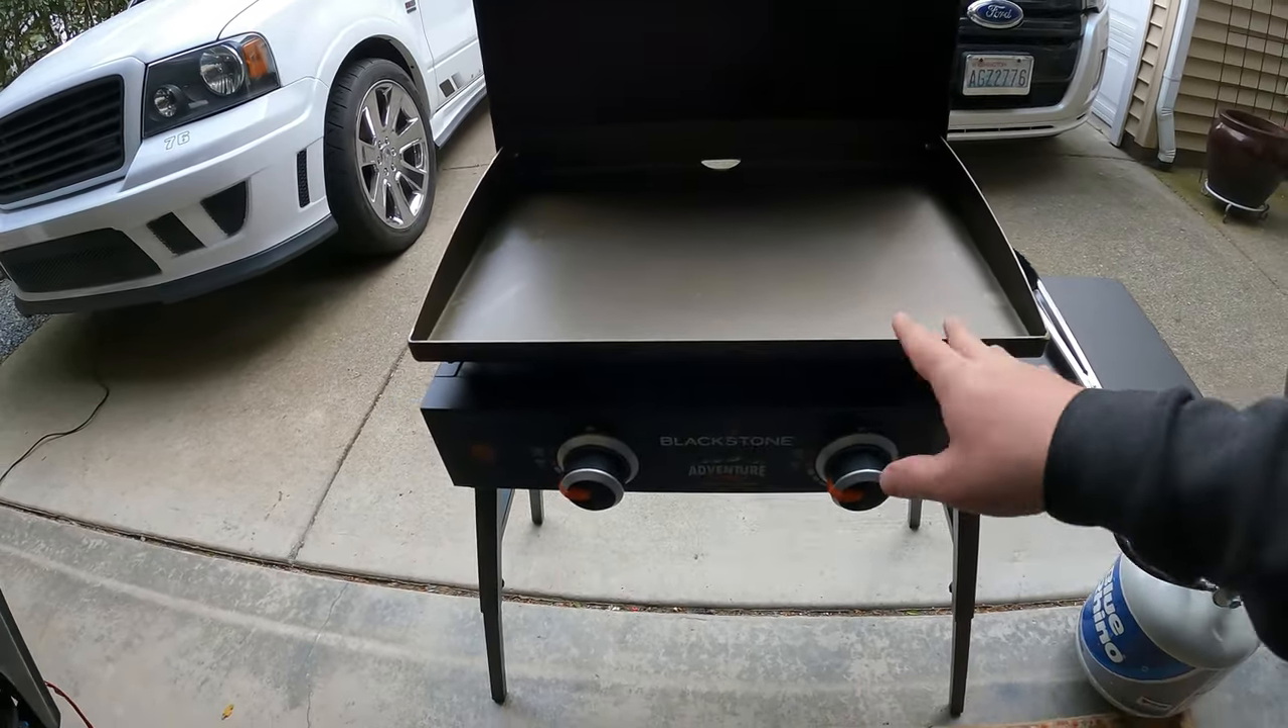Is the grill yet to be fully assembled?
No.